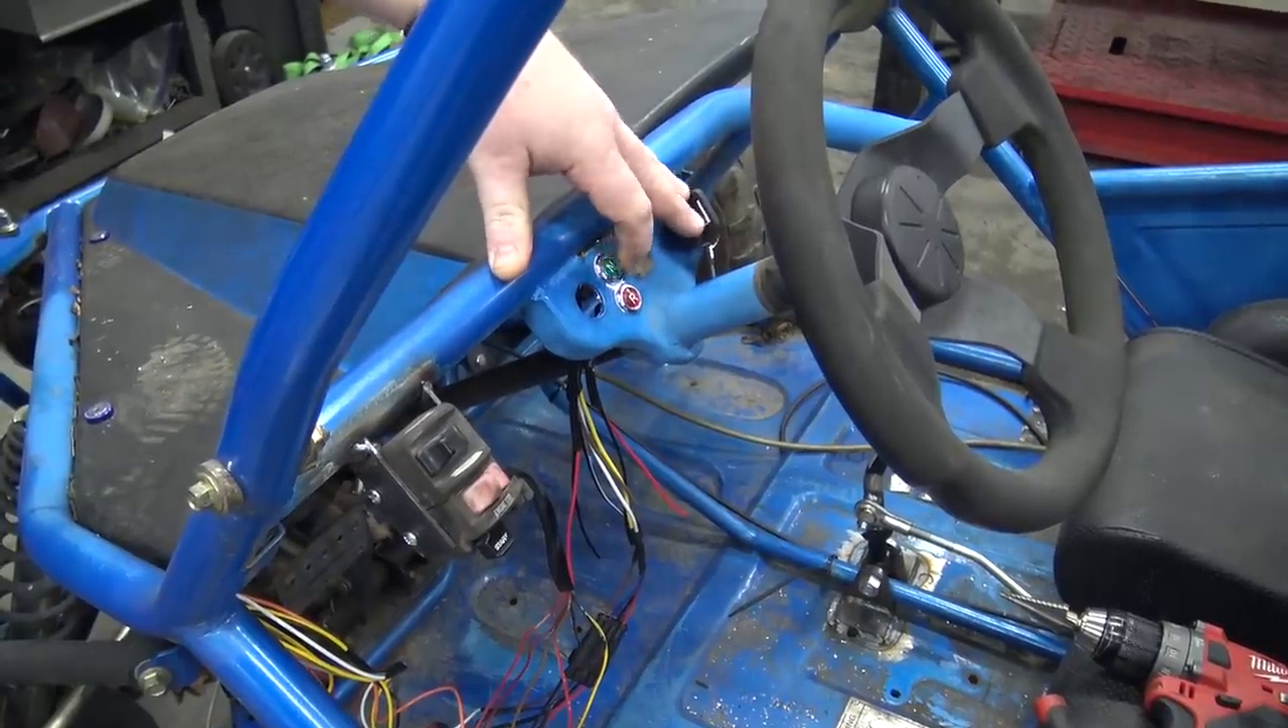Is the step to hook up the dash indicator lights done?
No.